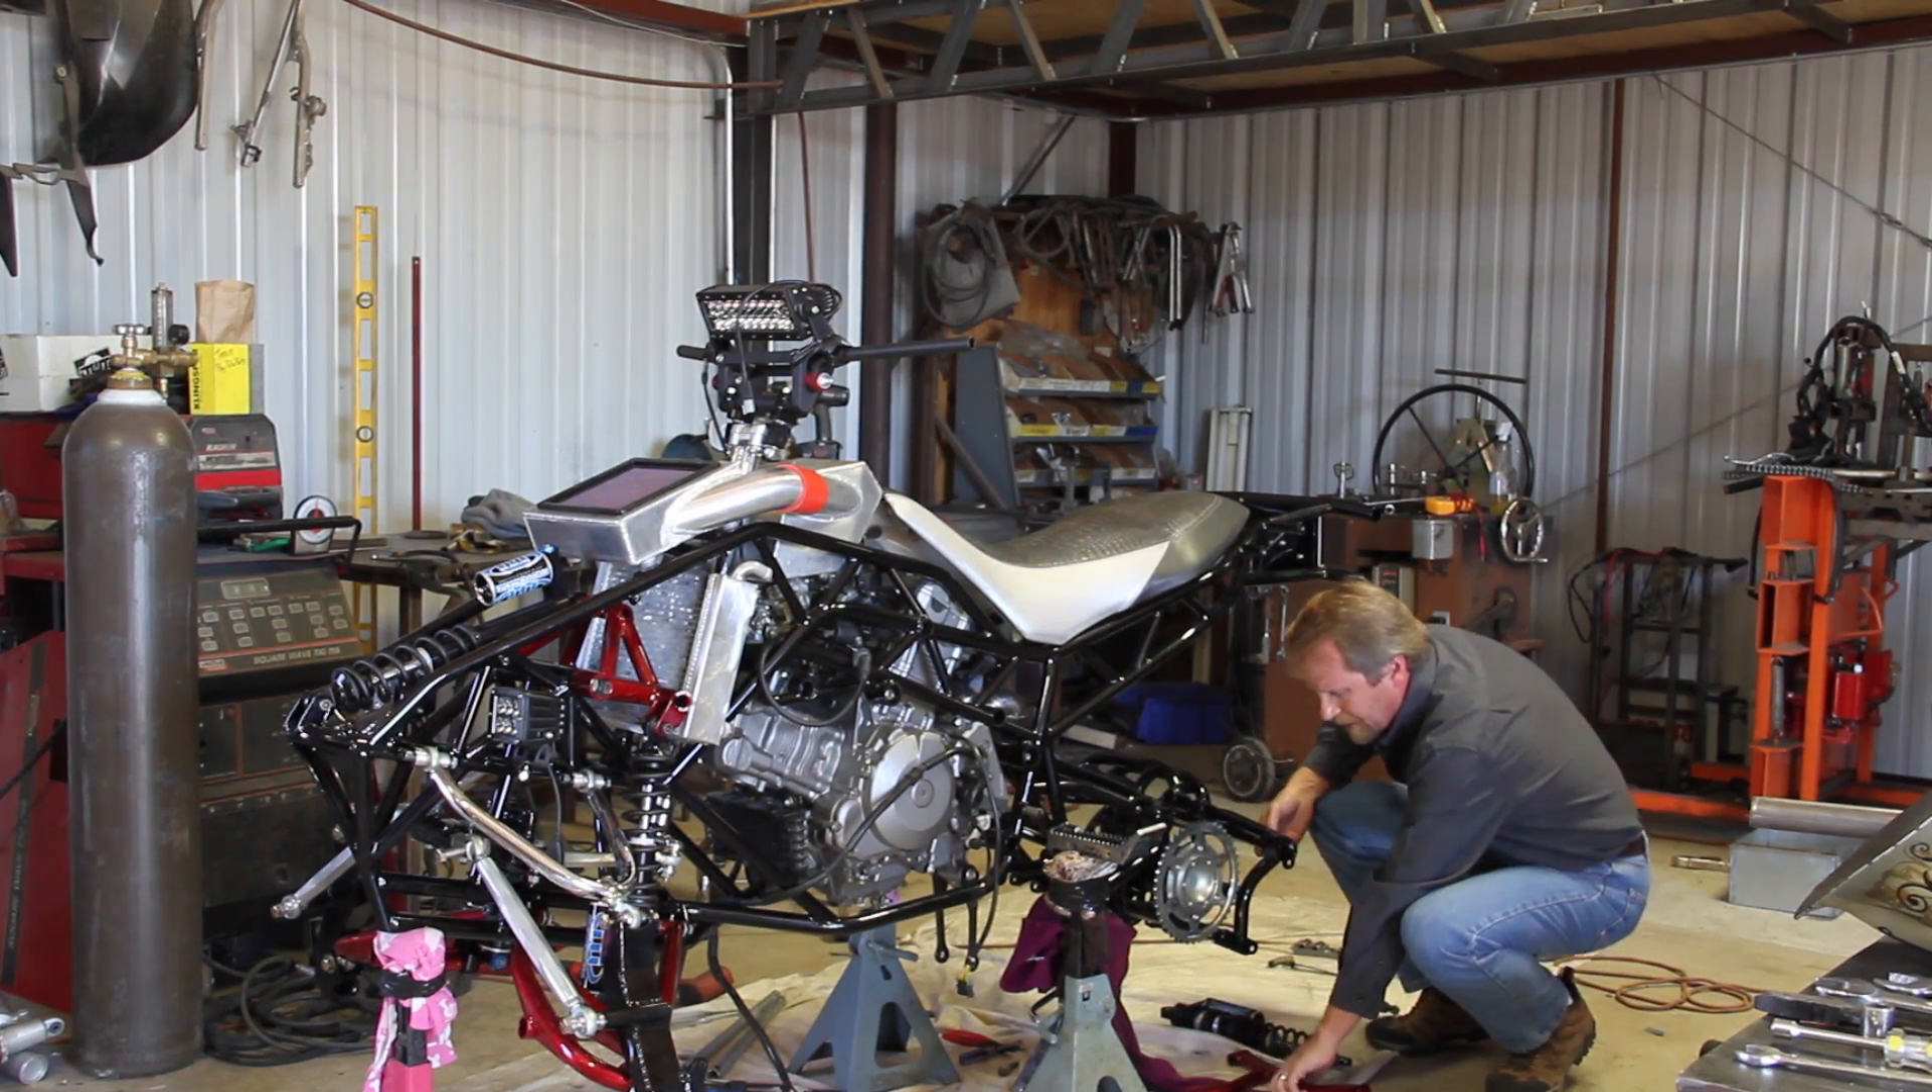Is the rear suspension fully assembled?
No.